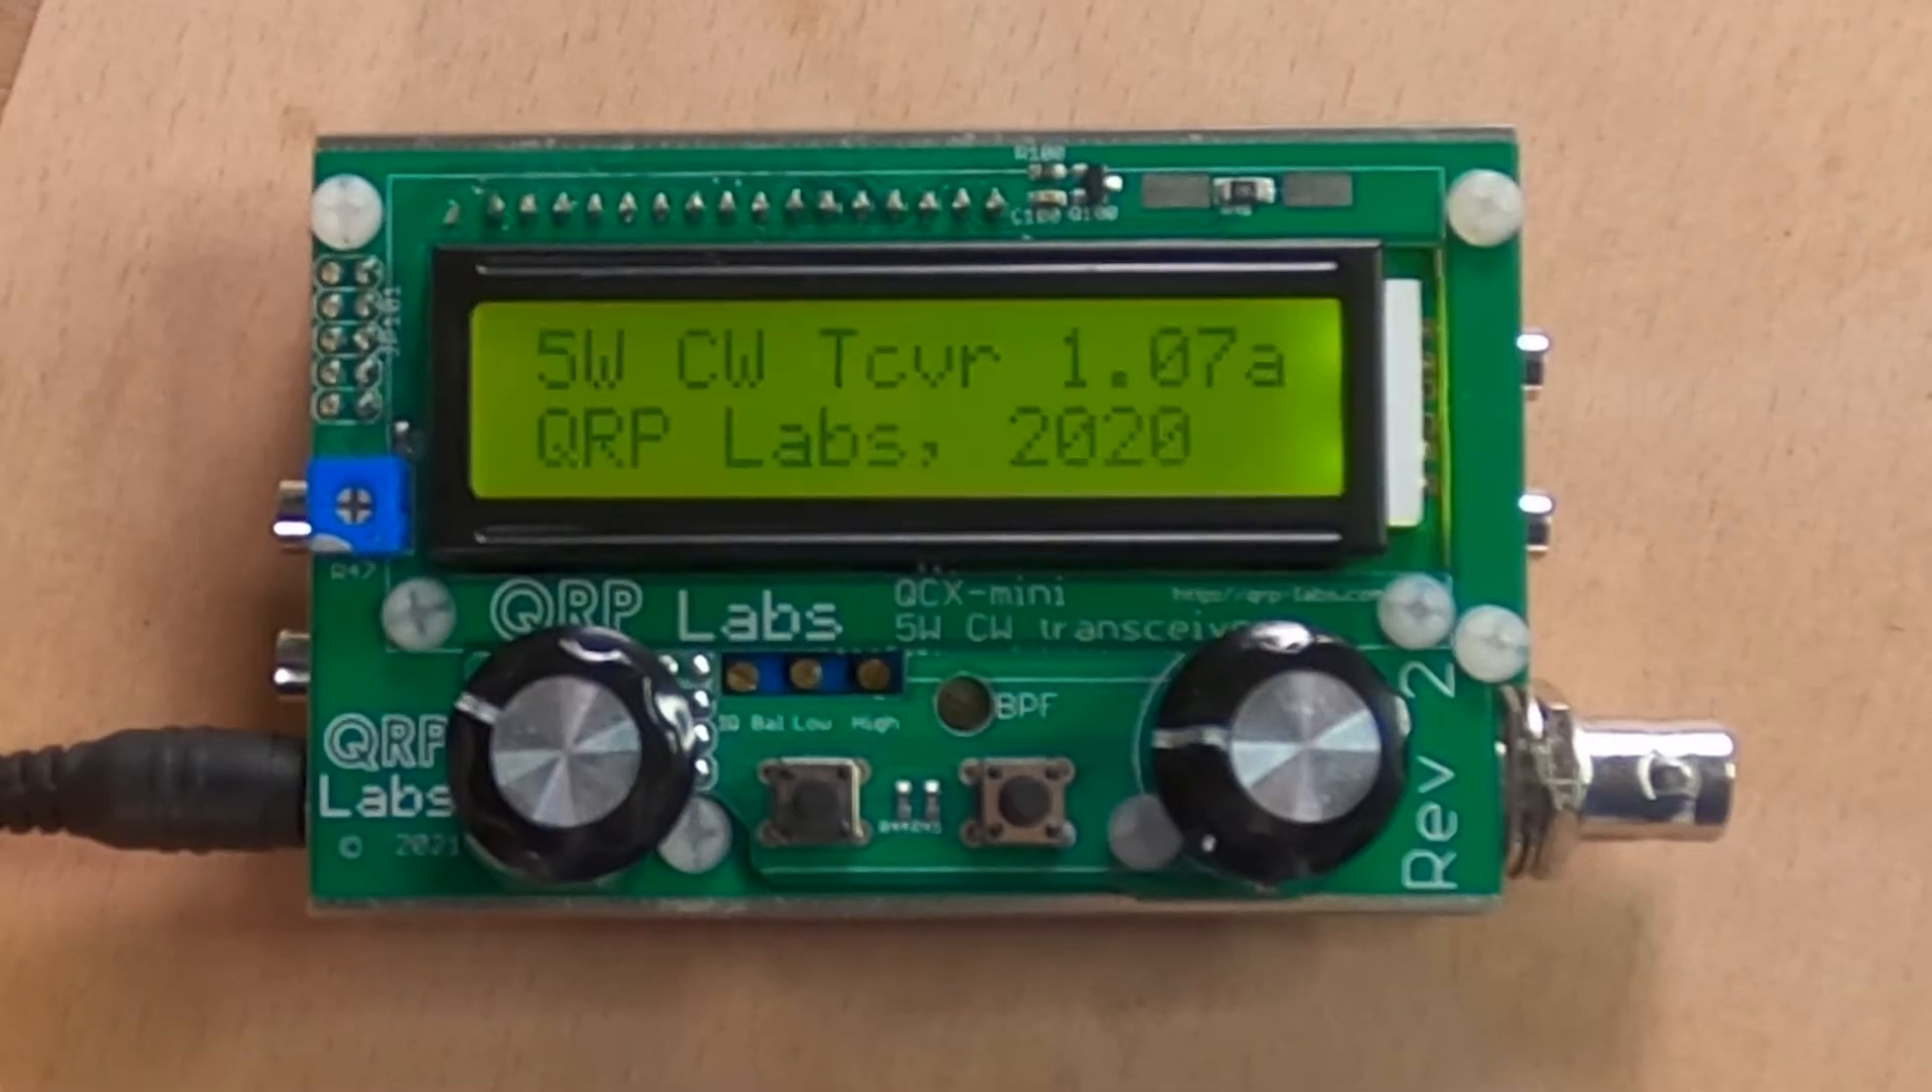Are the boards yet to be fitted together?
No.